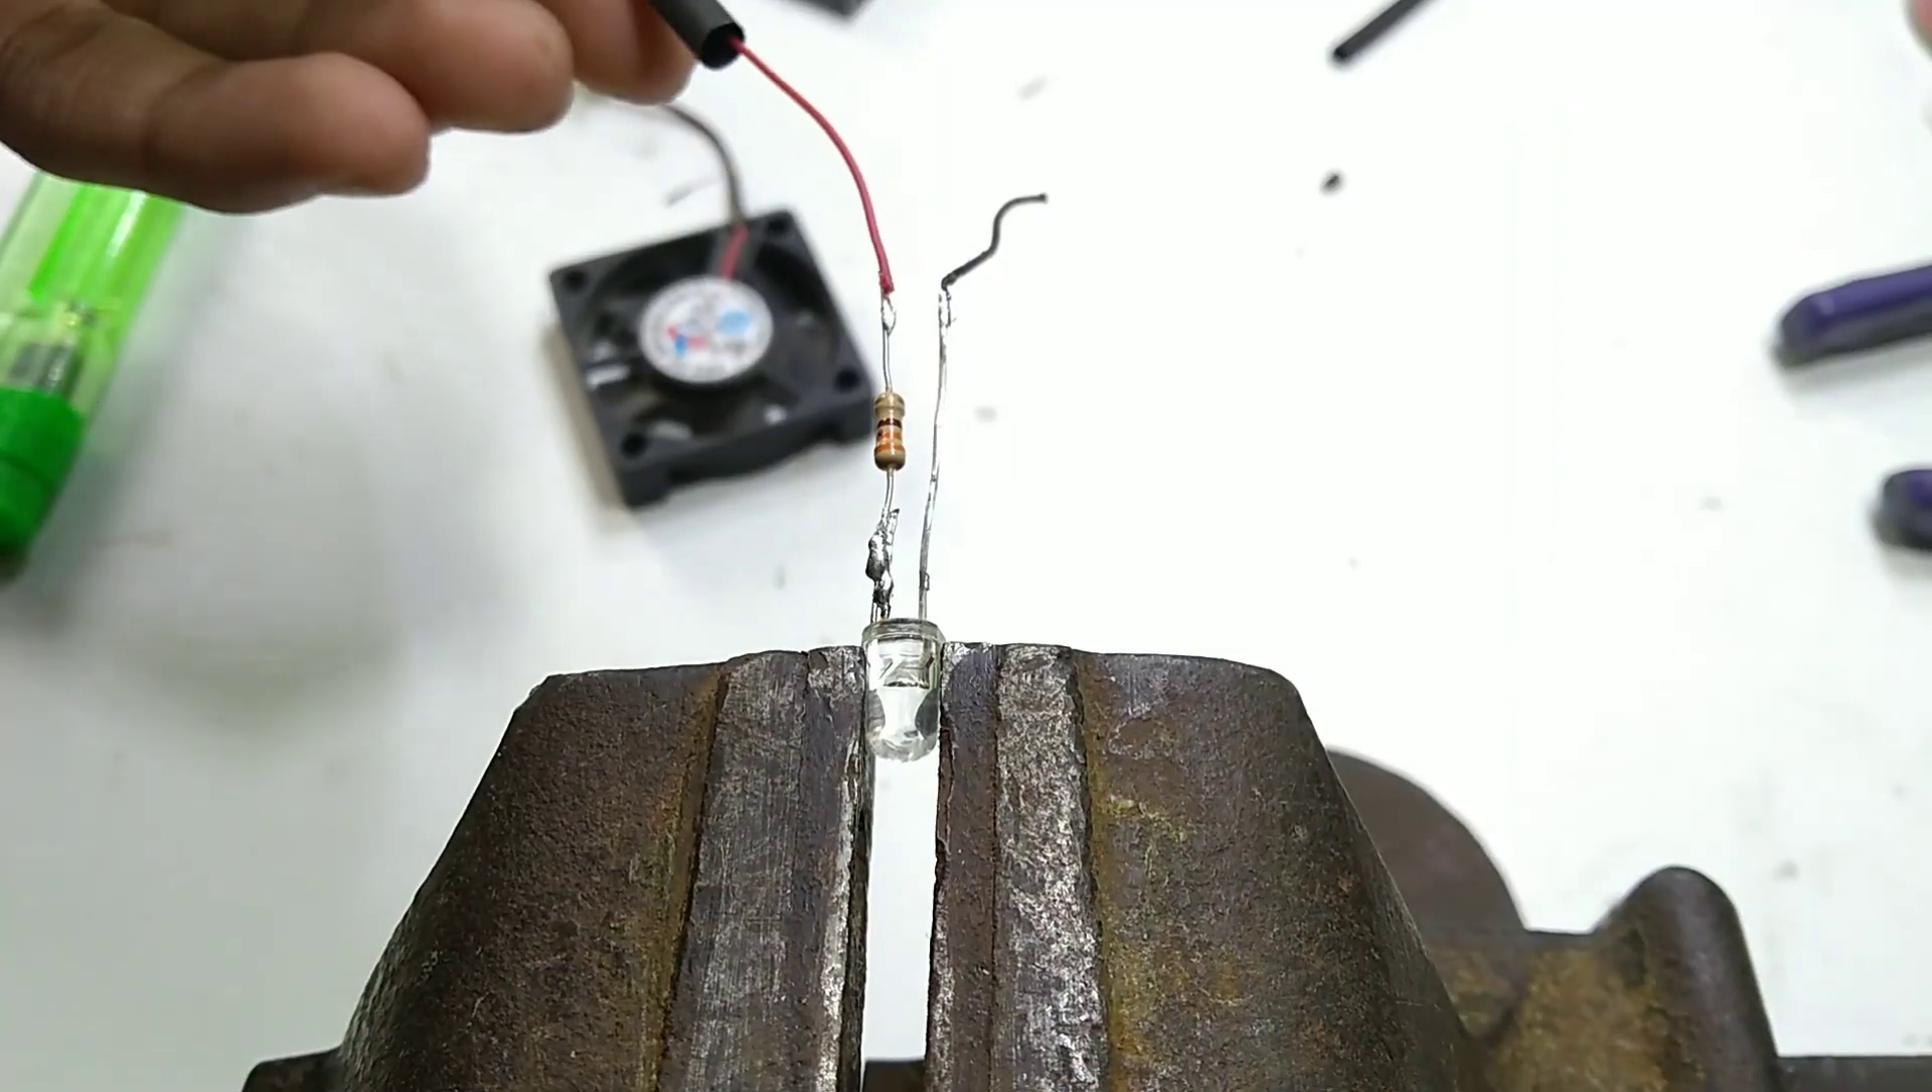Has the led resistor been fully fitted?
Yes.